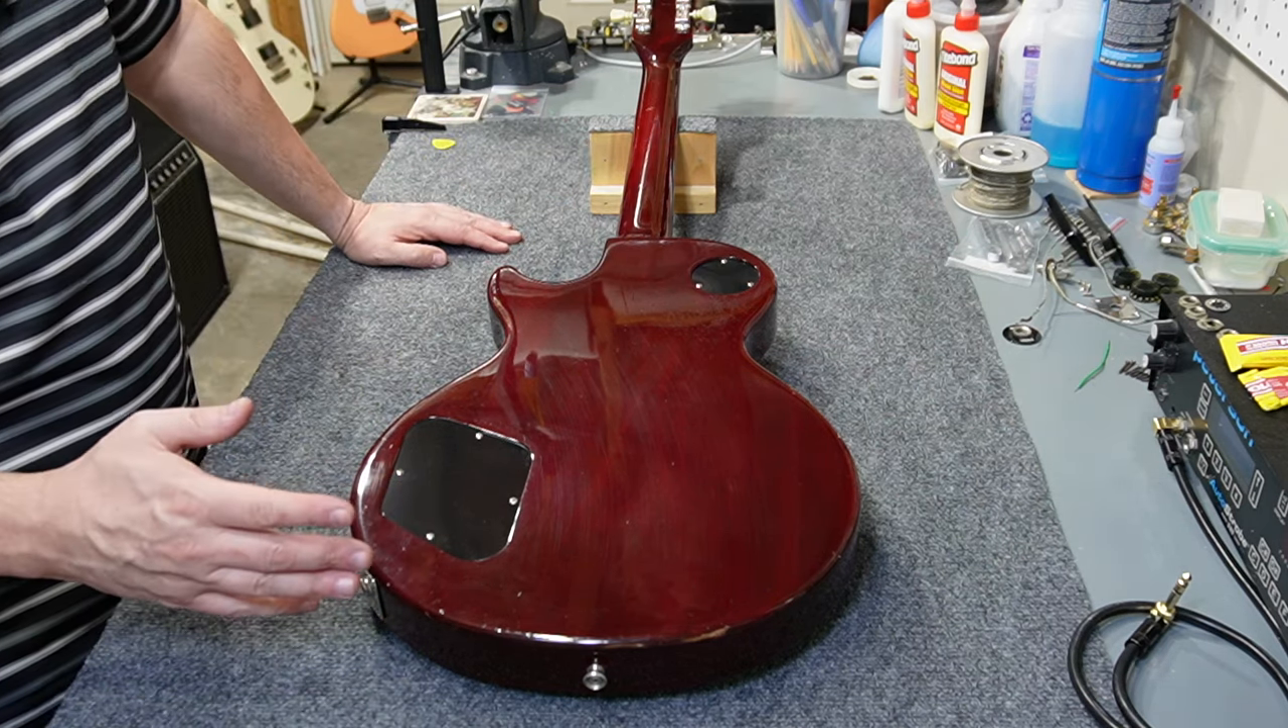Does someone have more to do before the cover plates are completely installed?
No.